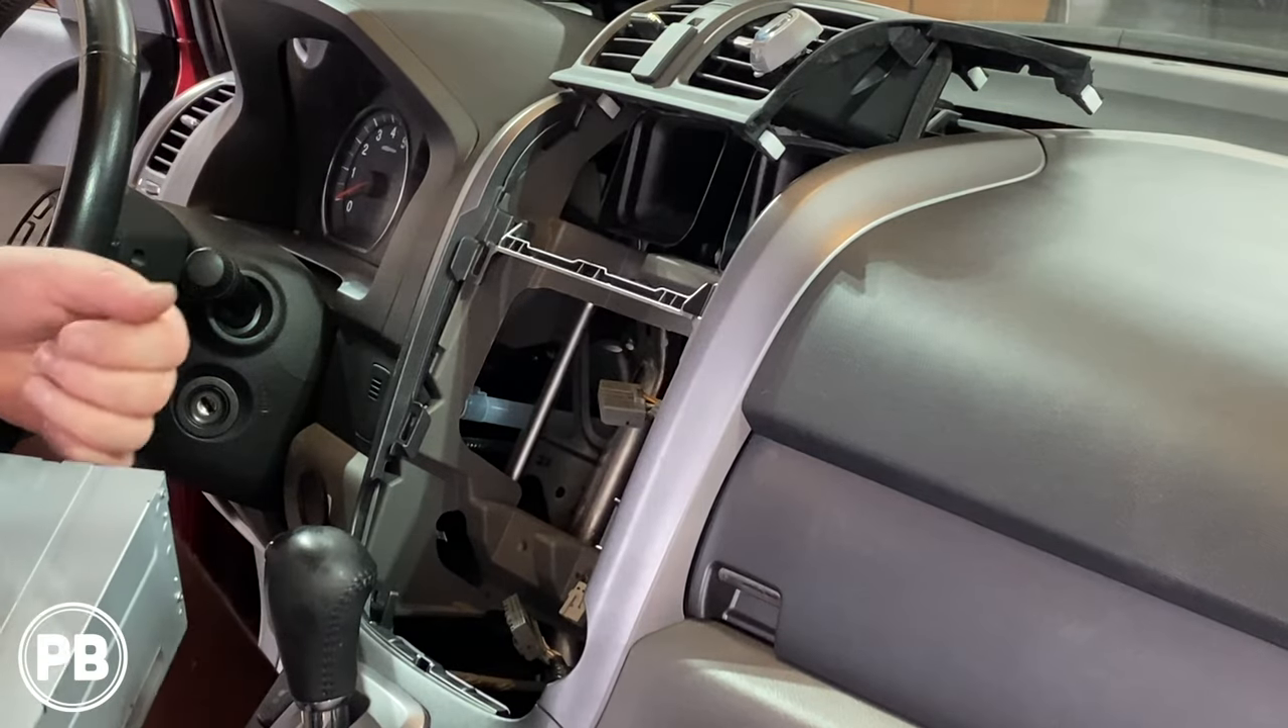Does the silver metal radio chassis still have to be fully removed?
No.